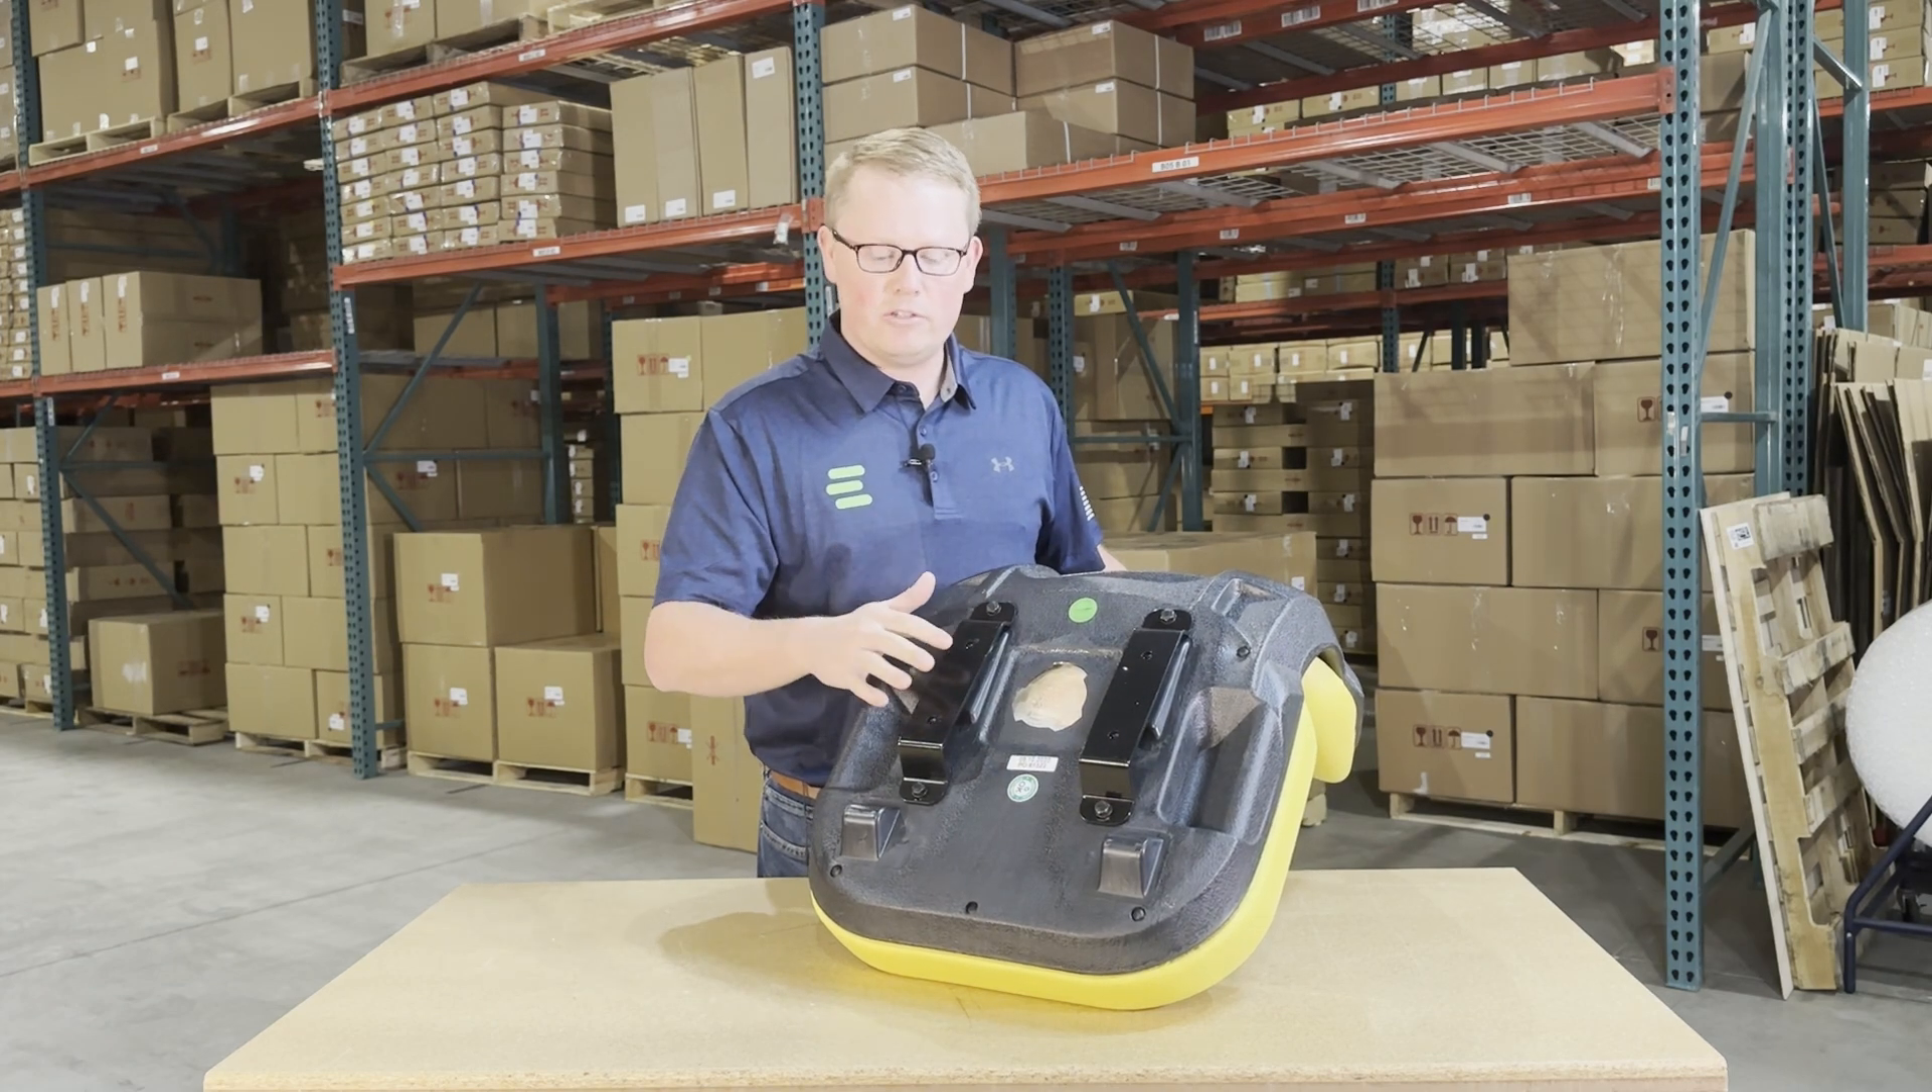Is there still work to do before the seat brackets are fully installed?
No.